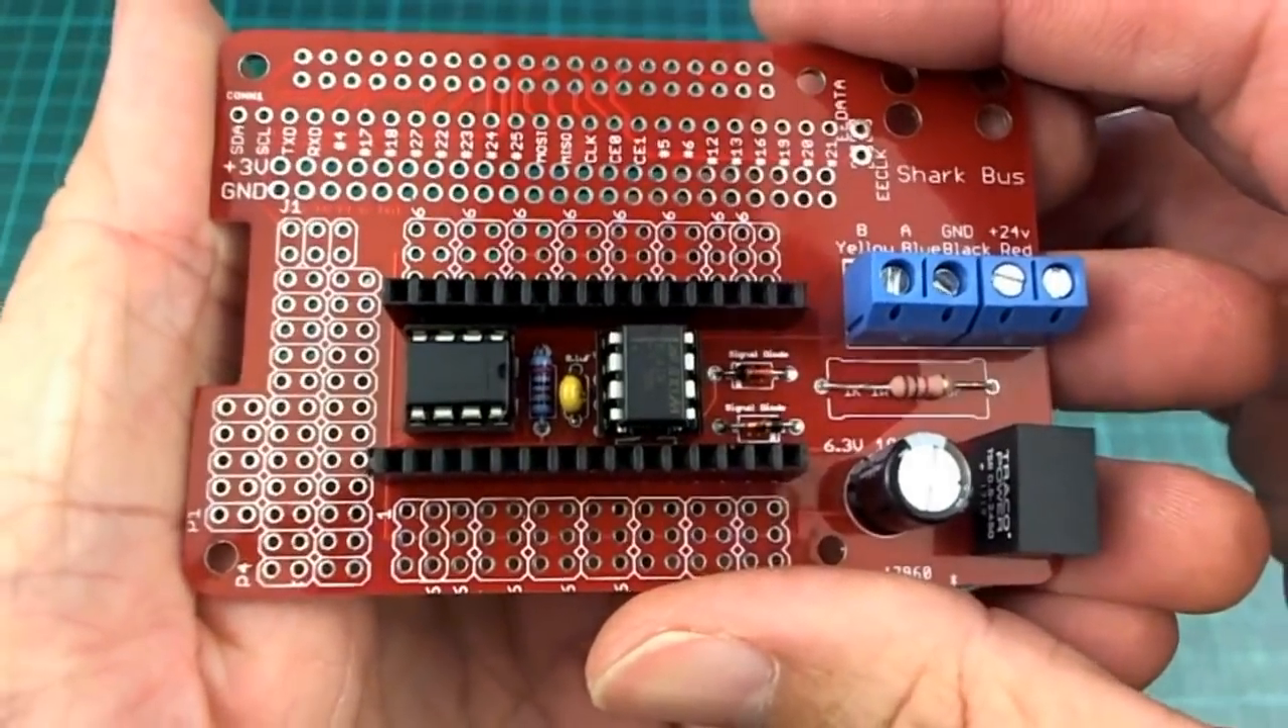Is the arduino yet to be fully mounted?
Yes.